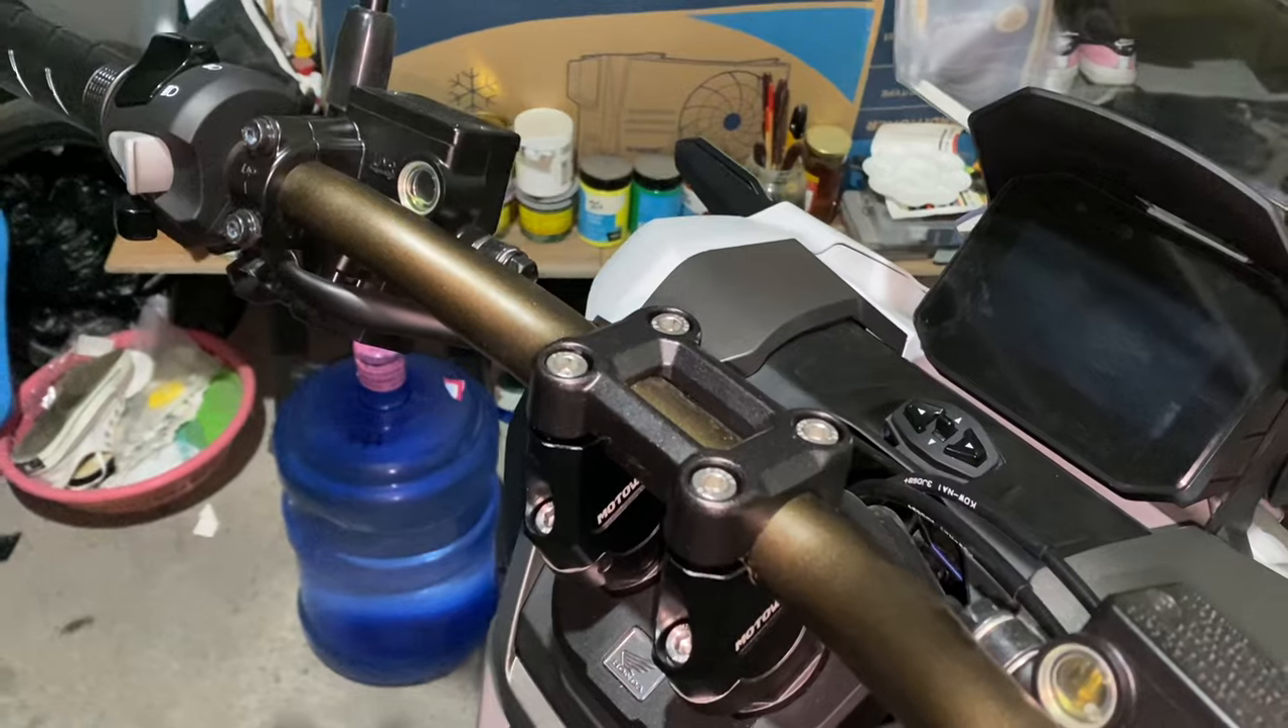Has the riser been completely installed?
Yes.